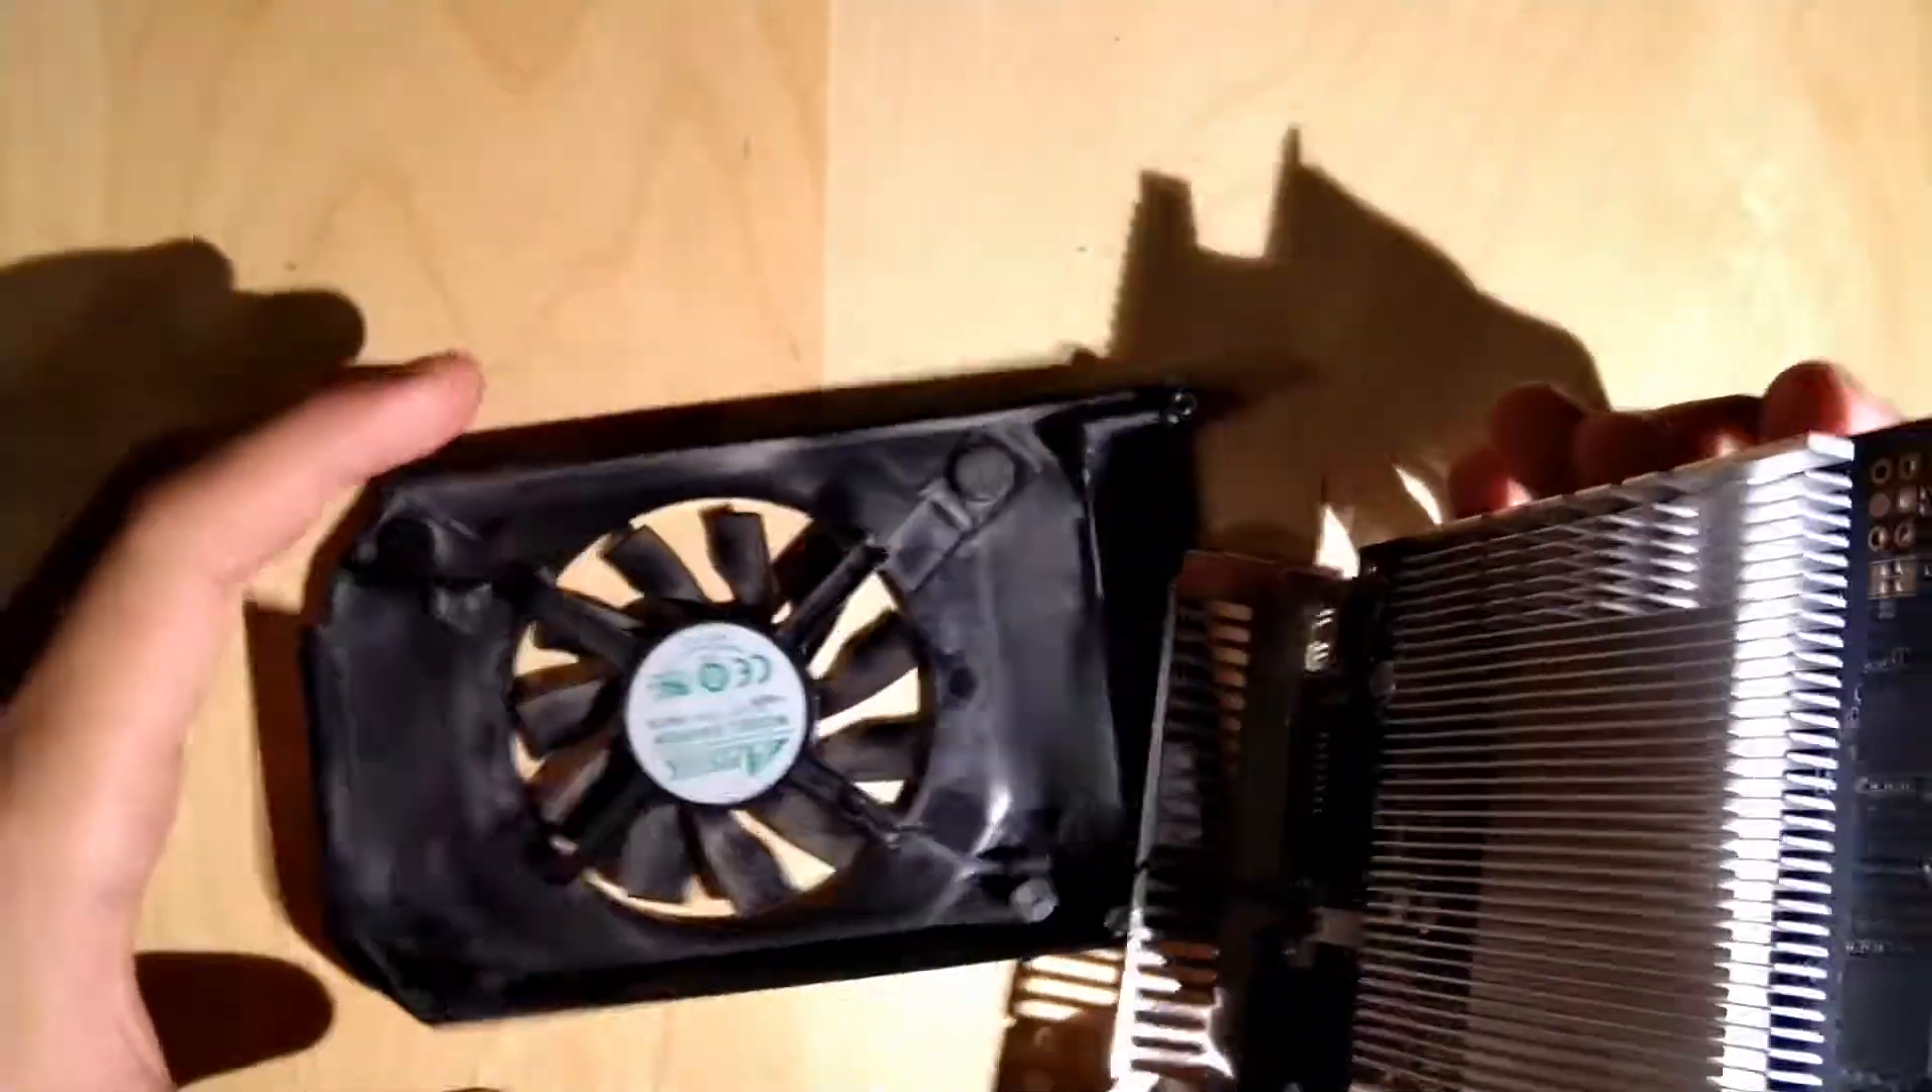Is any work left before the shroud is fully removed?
No.